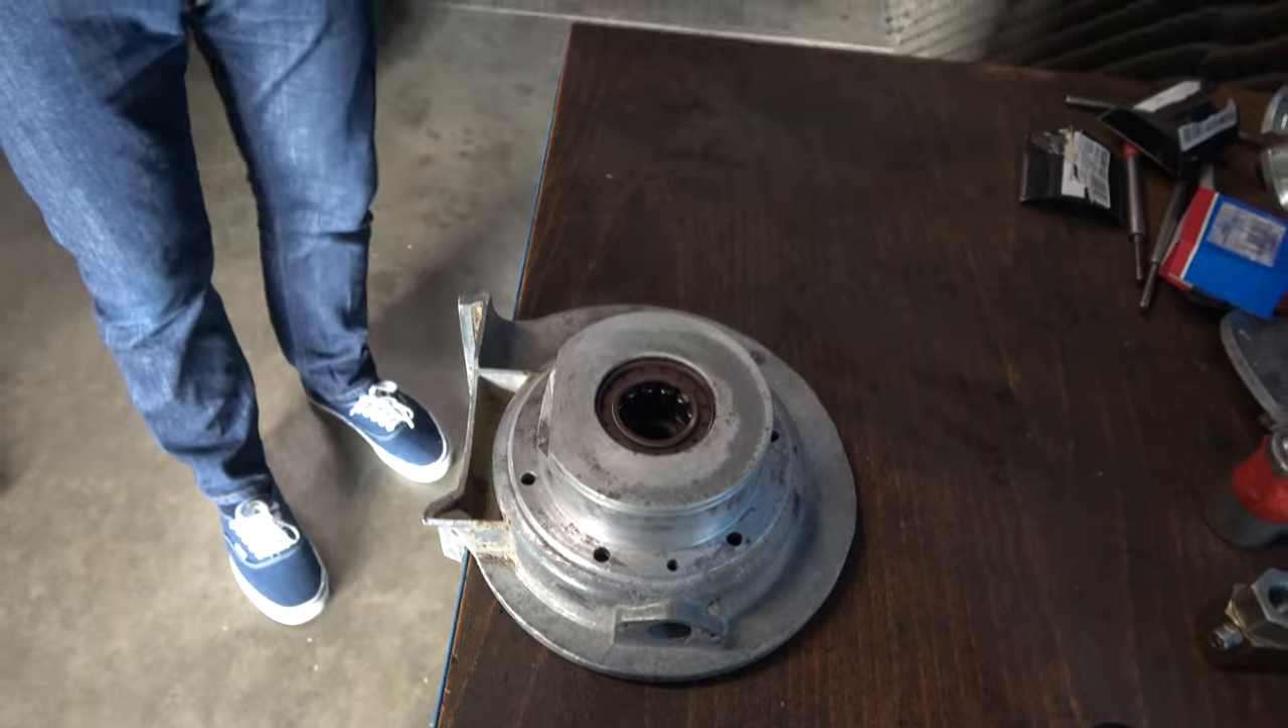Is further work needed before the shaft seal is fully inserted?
No.